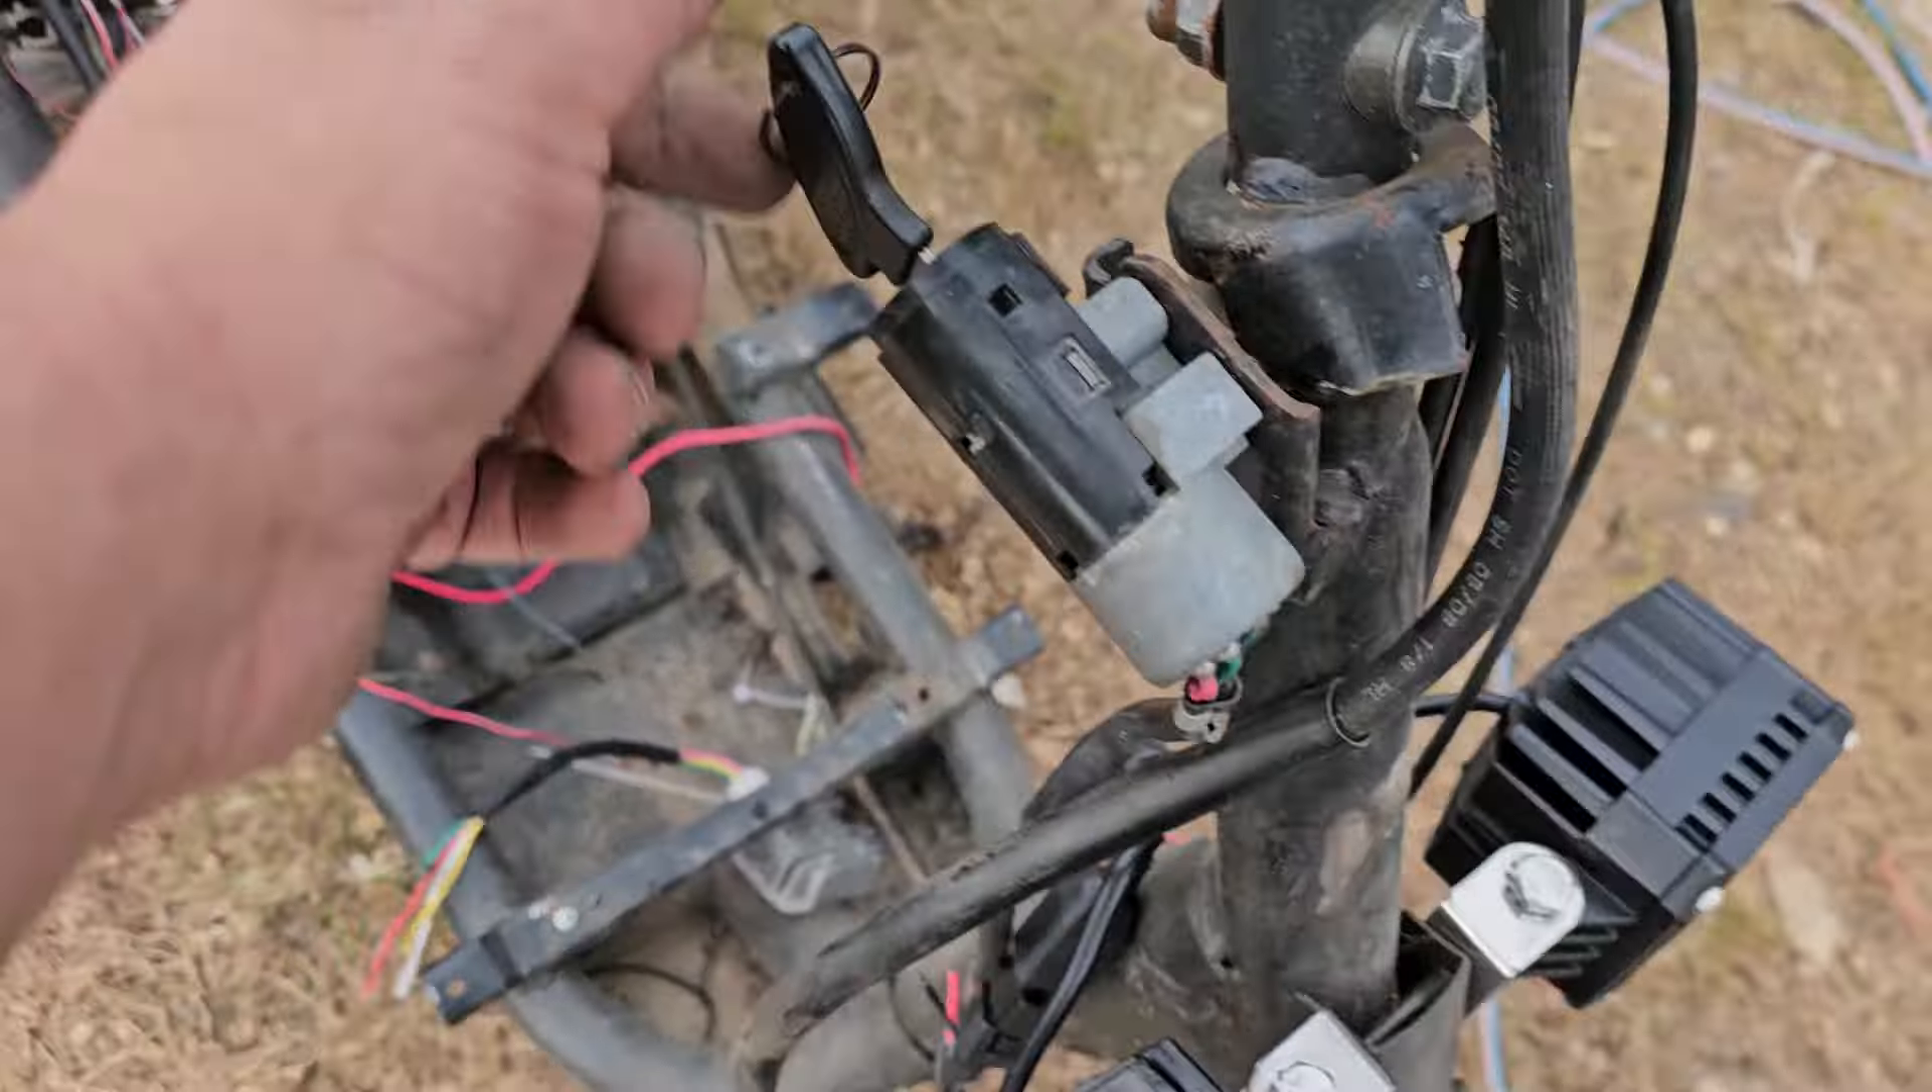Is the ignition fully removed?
No.